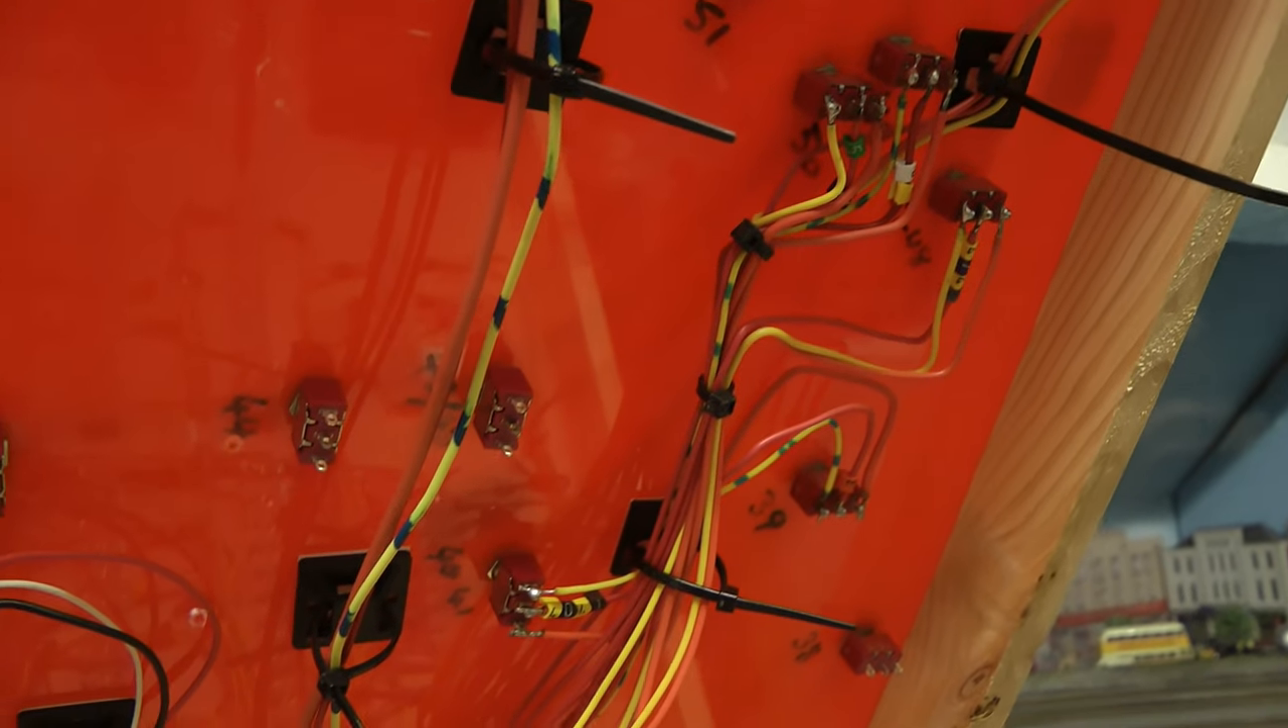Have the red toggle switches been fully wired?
No.